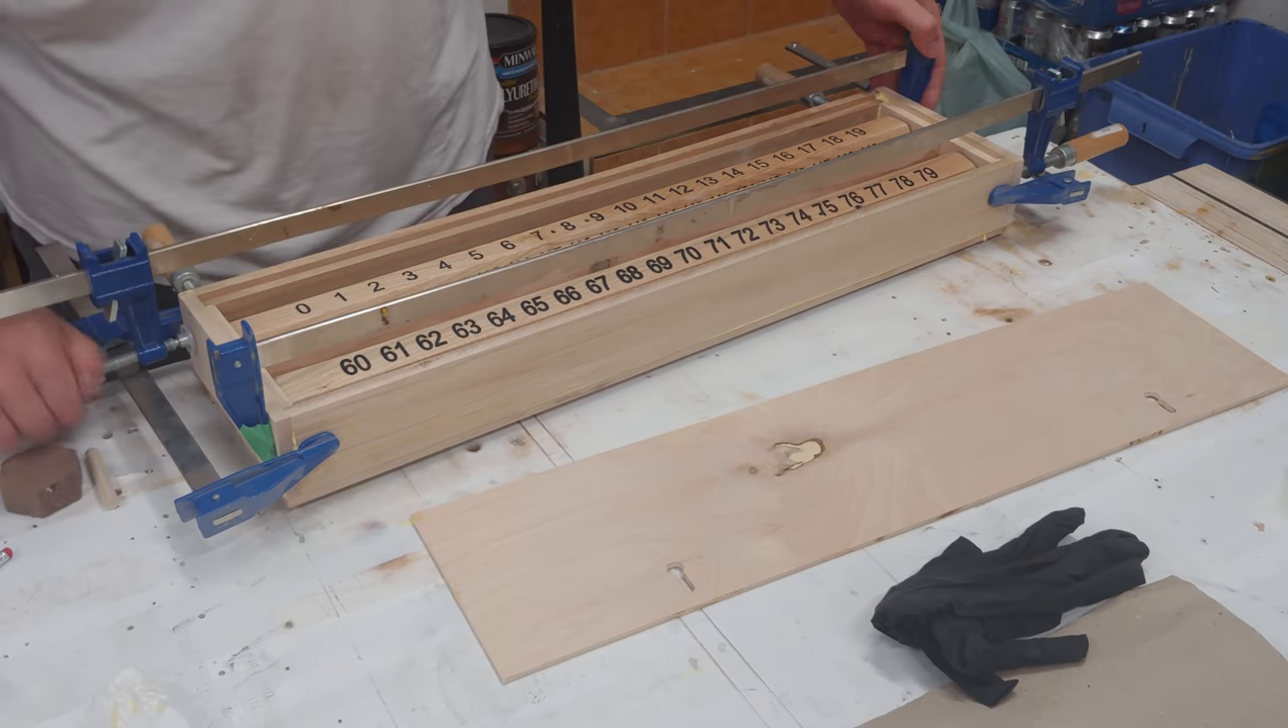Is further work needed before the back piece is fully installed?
Yes.